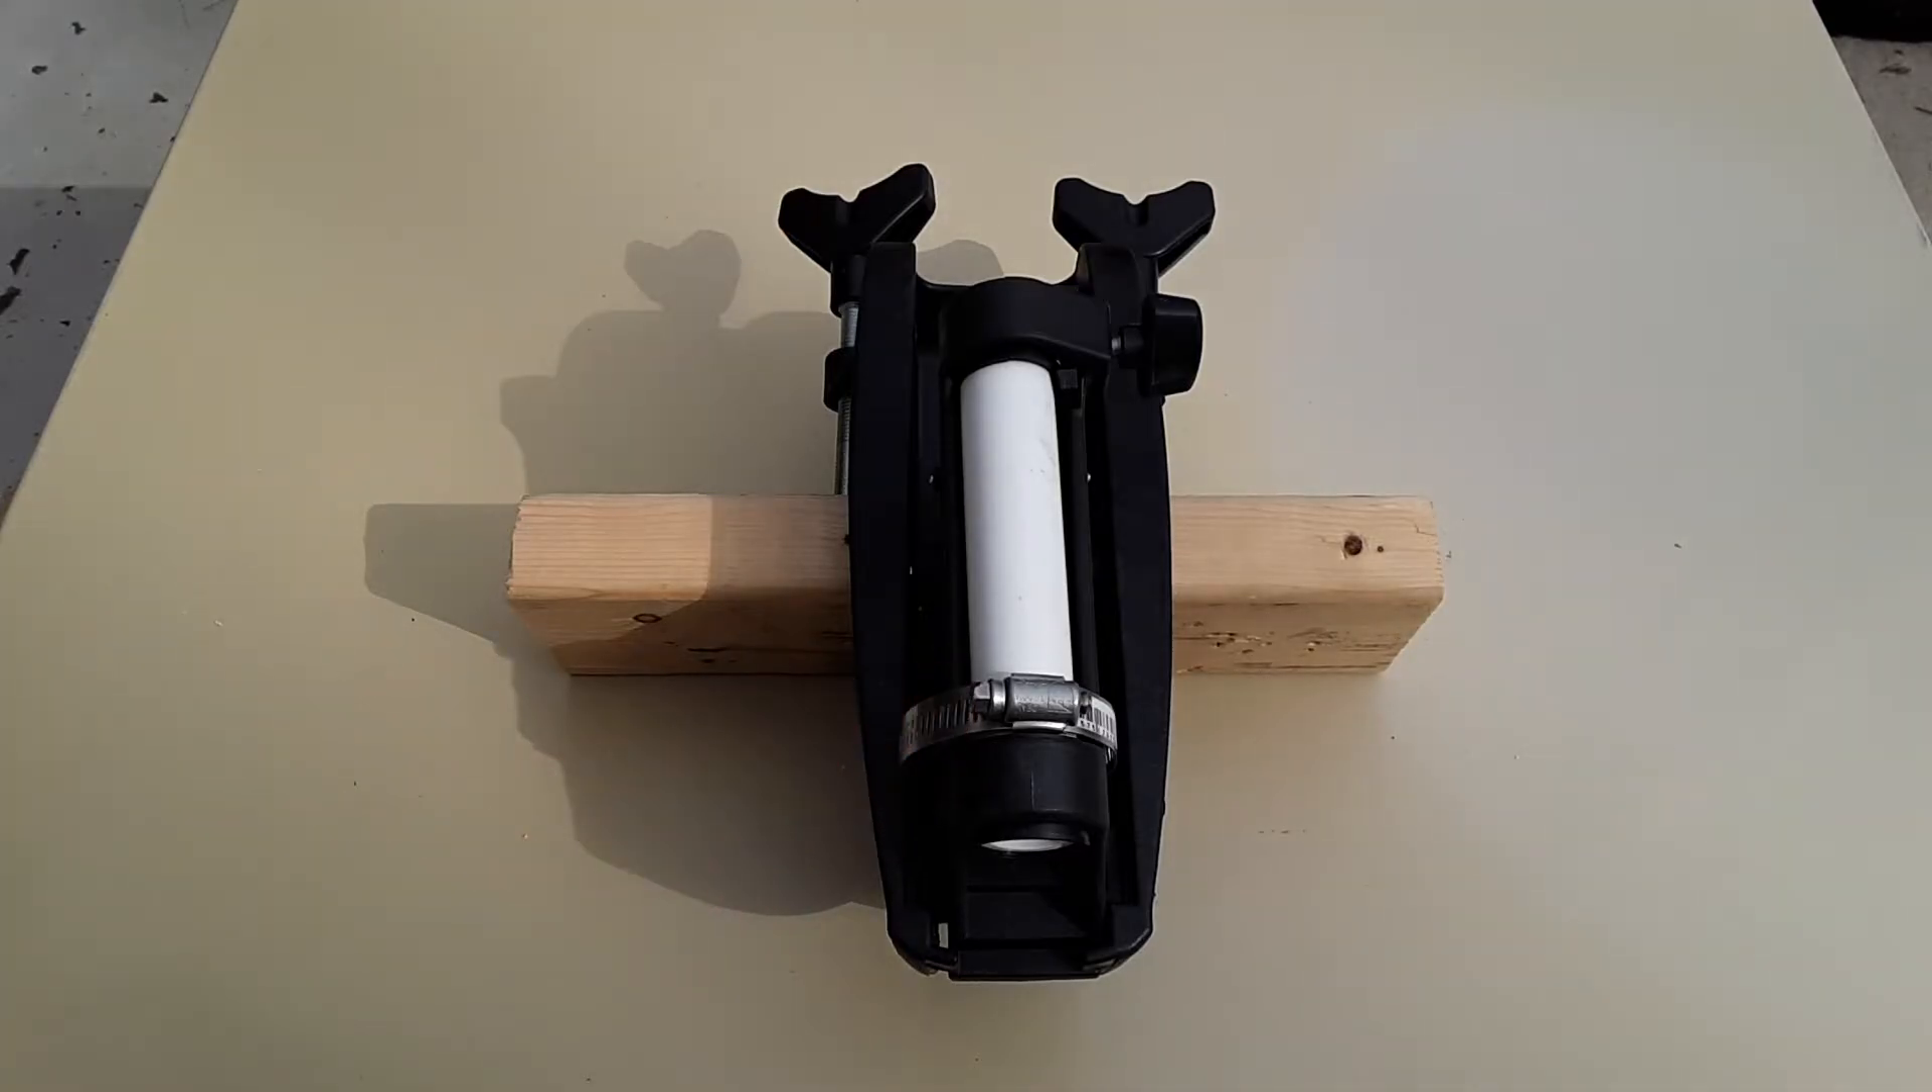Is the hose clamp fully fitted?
Yes.